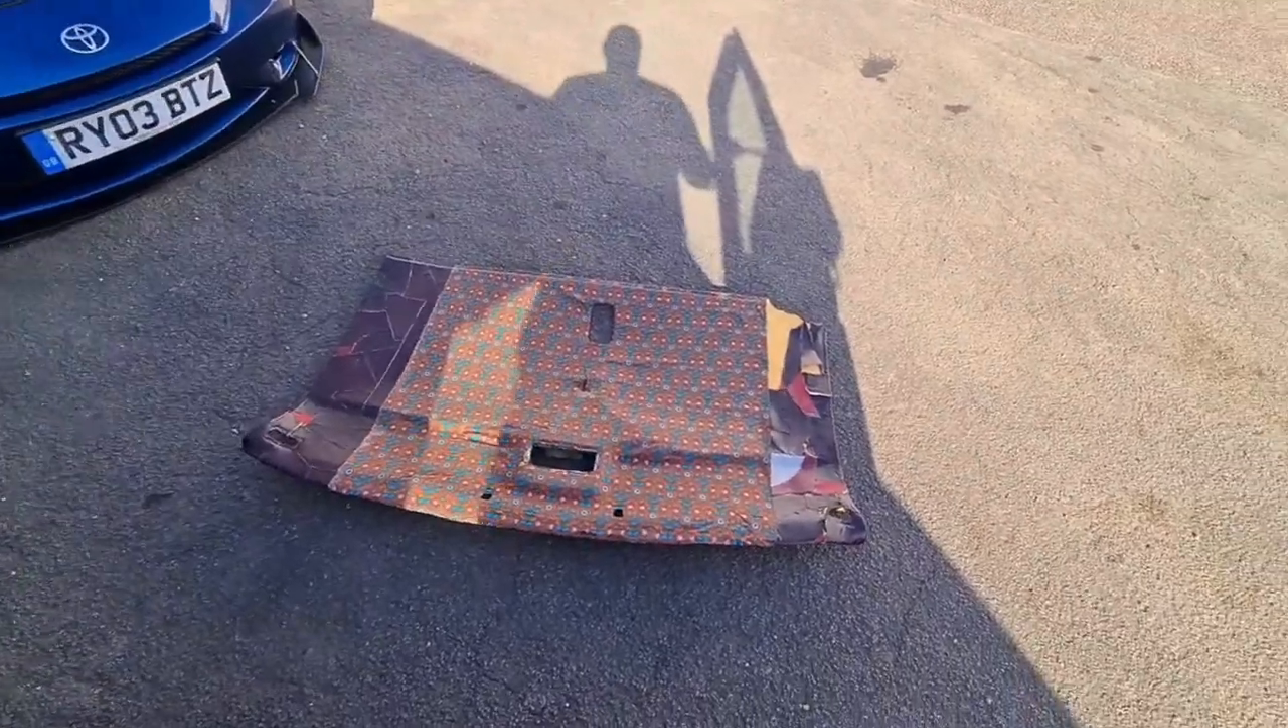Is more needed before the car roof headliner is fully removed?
No.